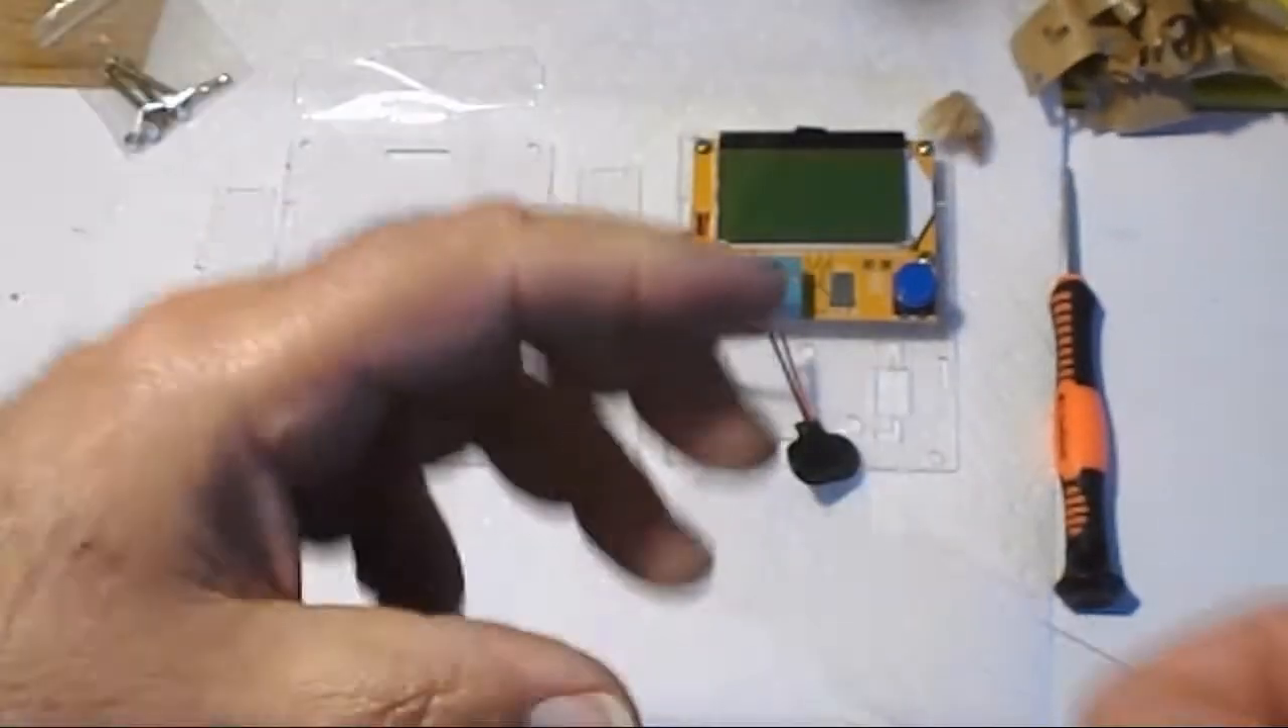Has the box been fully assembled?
No.